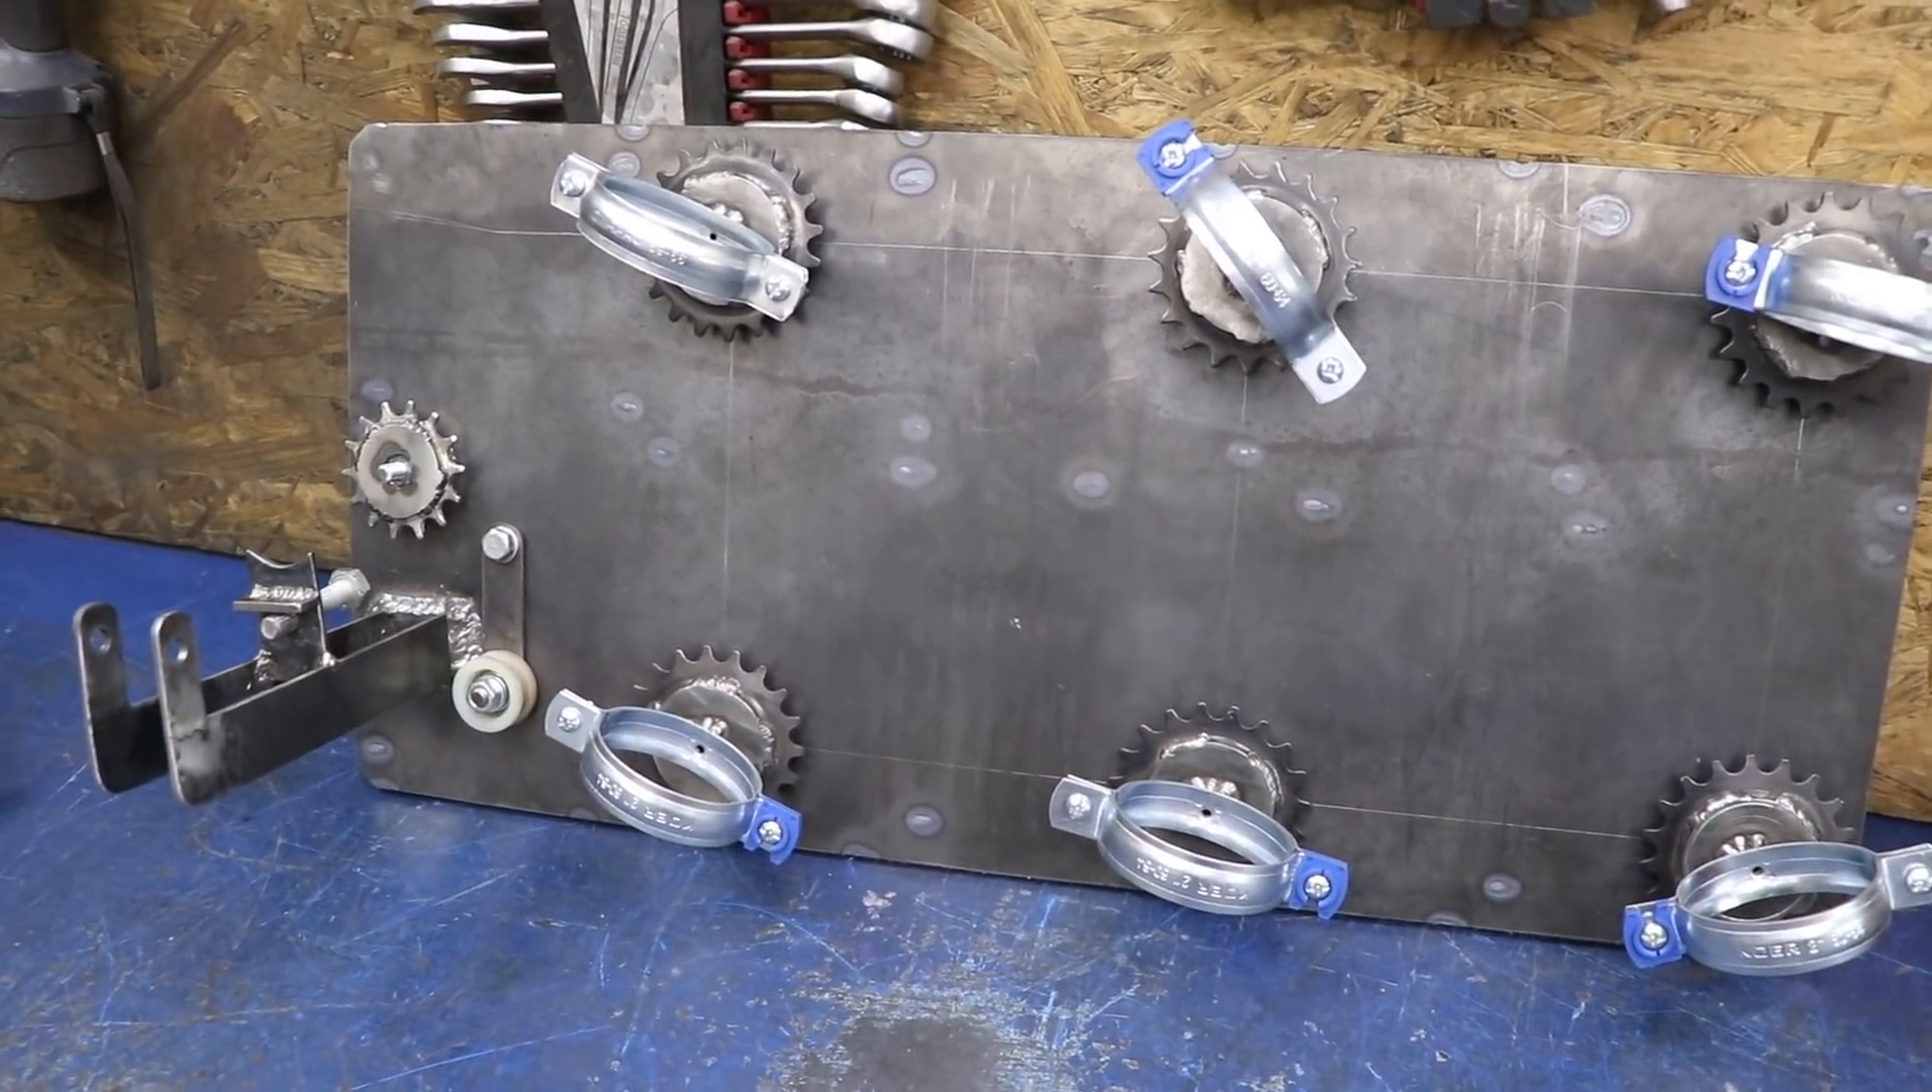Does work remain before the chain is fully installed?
Yes.